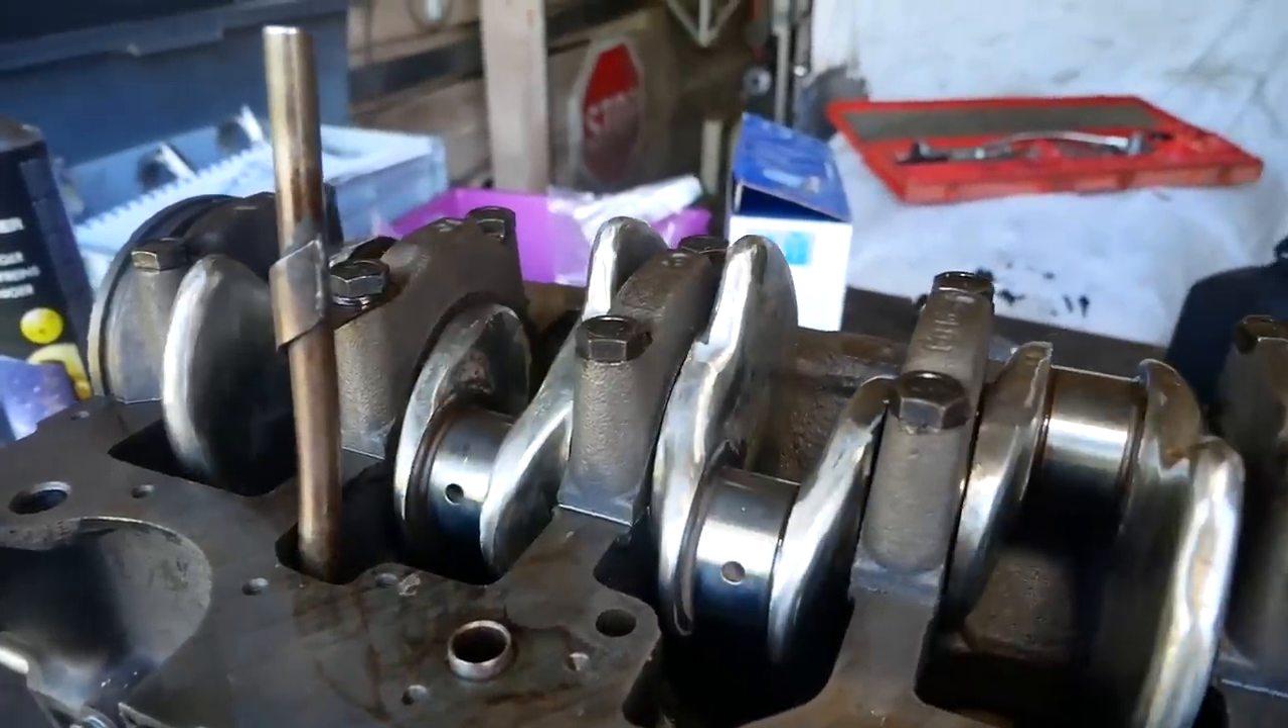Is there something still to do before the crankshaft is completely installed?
No.